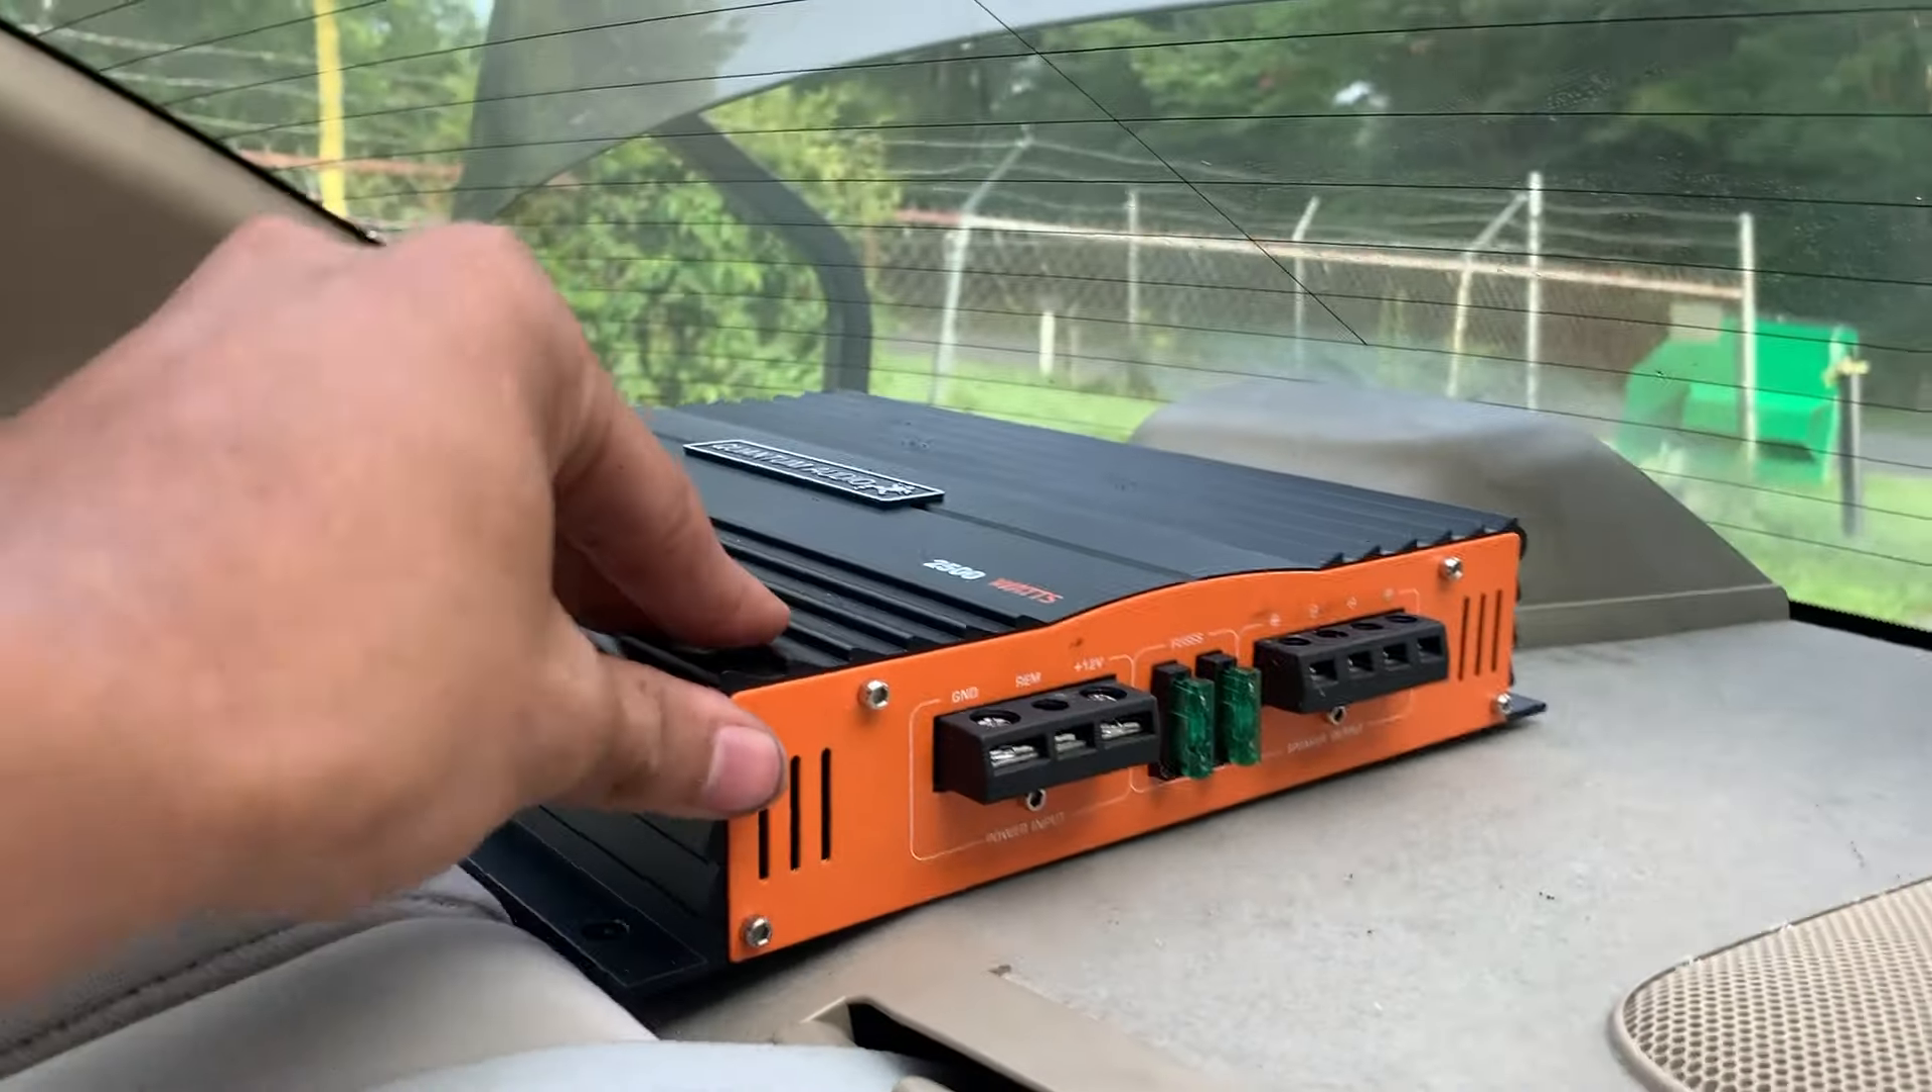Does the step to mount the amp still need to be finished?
Yes.